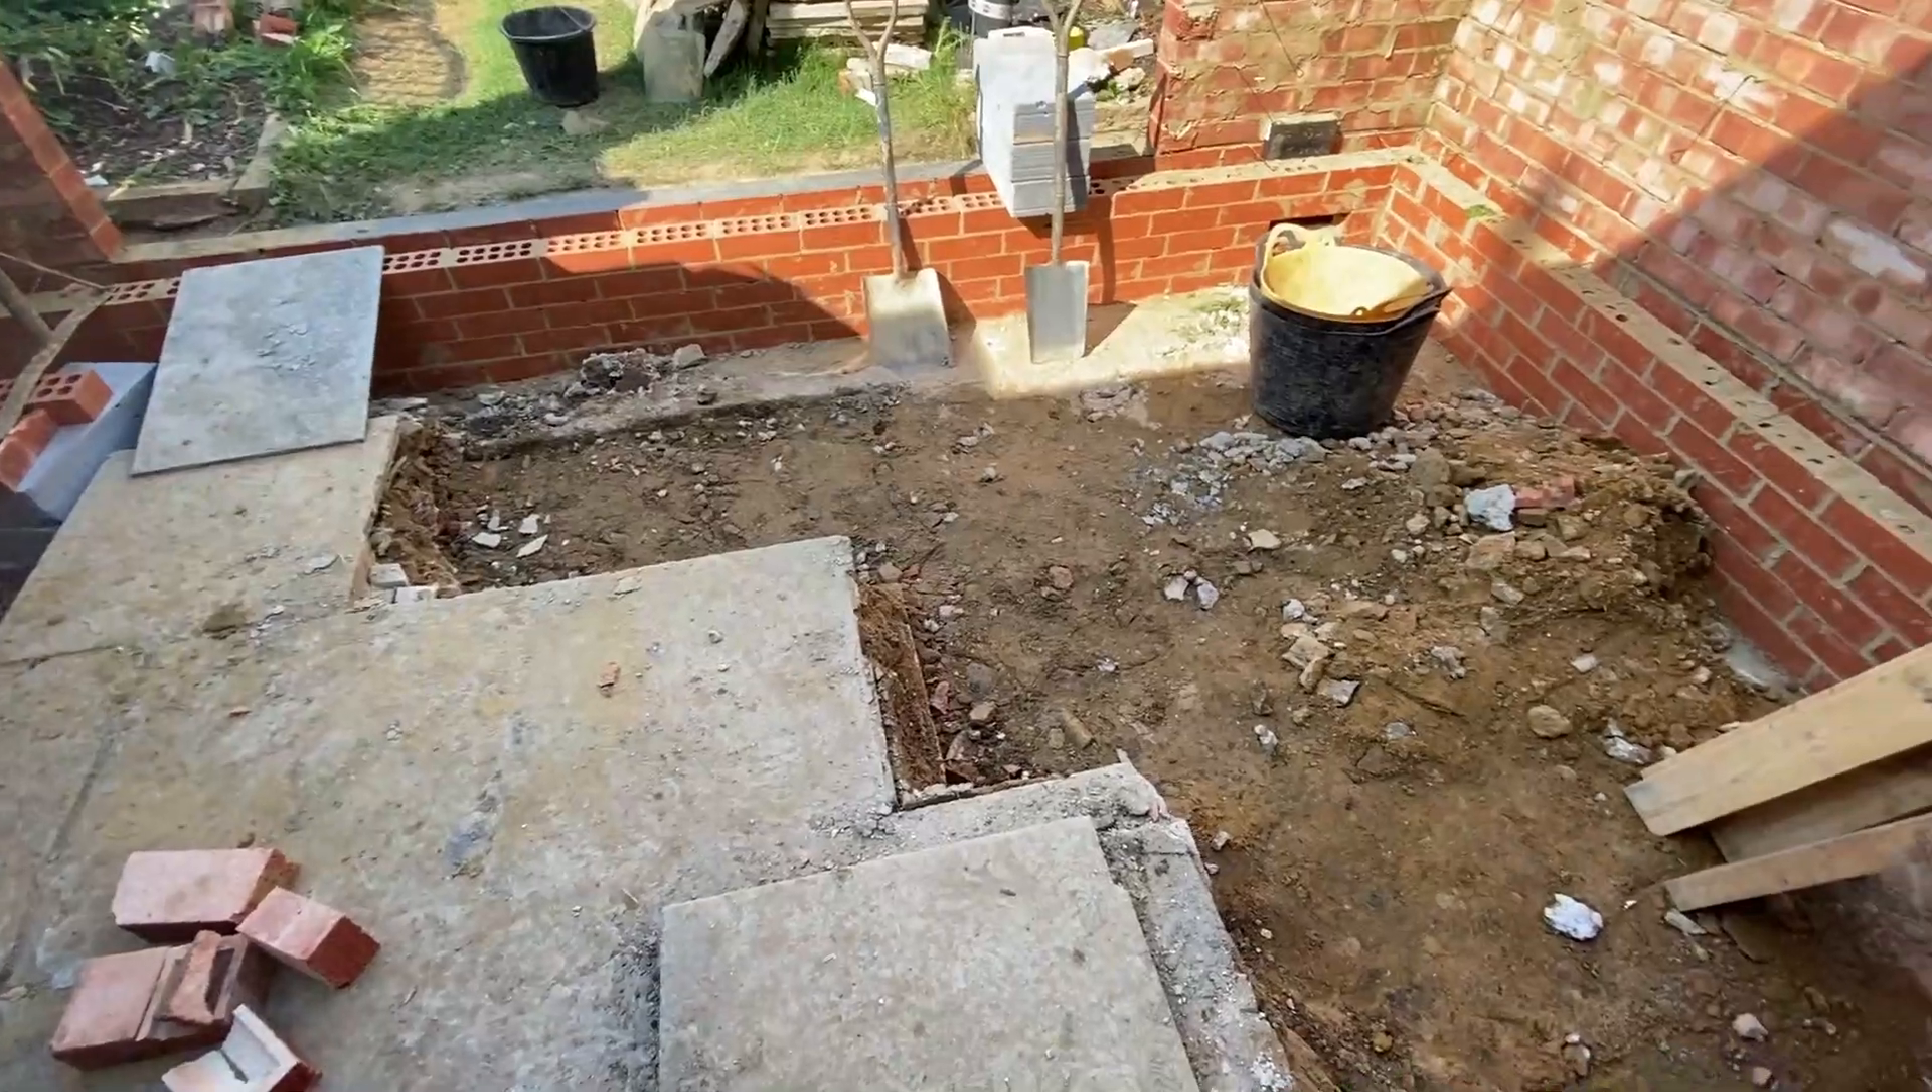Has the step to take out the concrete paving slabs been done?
No.